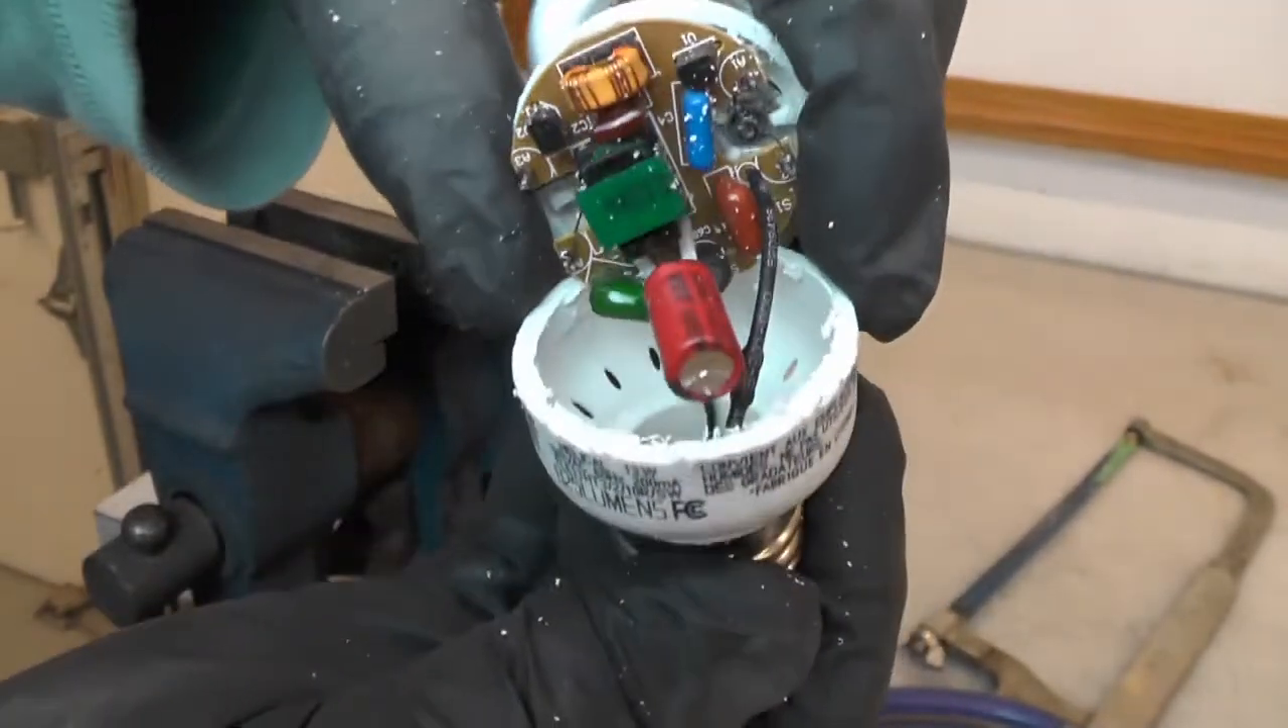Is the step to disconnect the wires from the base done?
No.